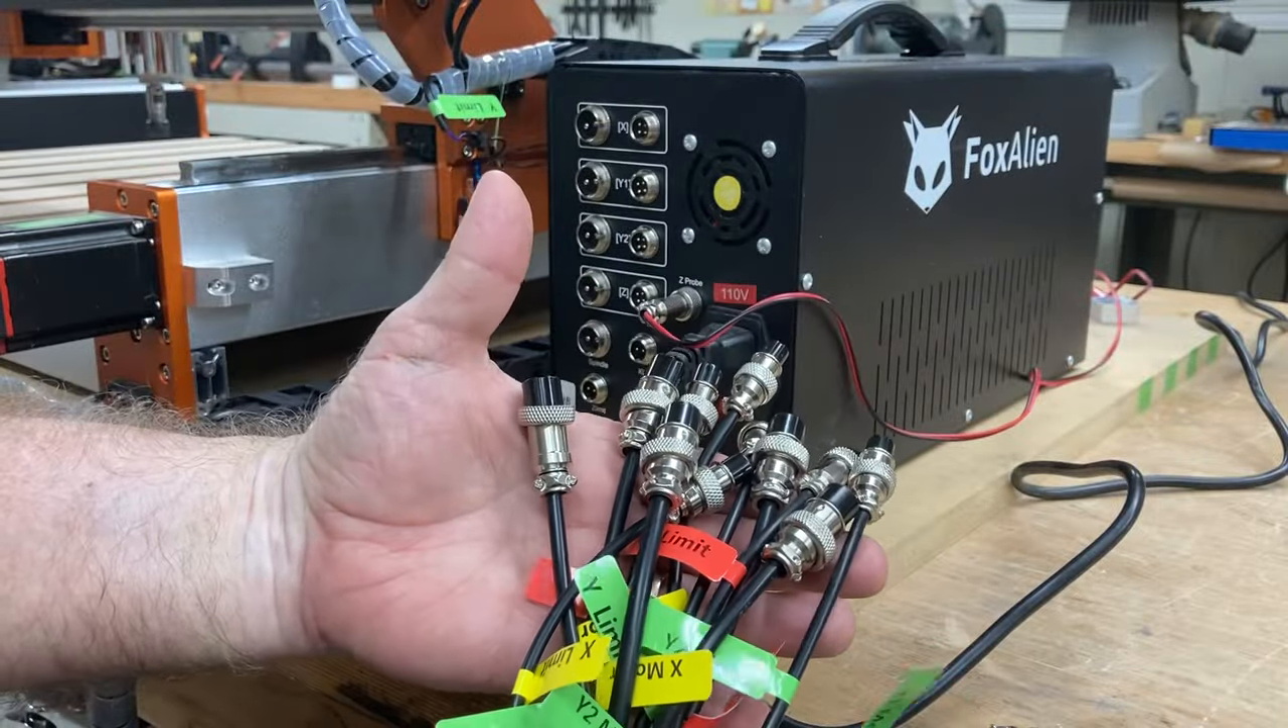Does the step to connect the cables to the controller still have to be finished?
Yes.